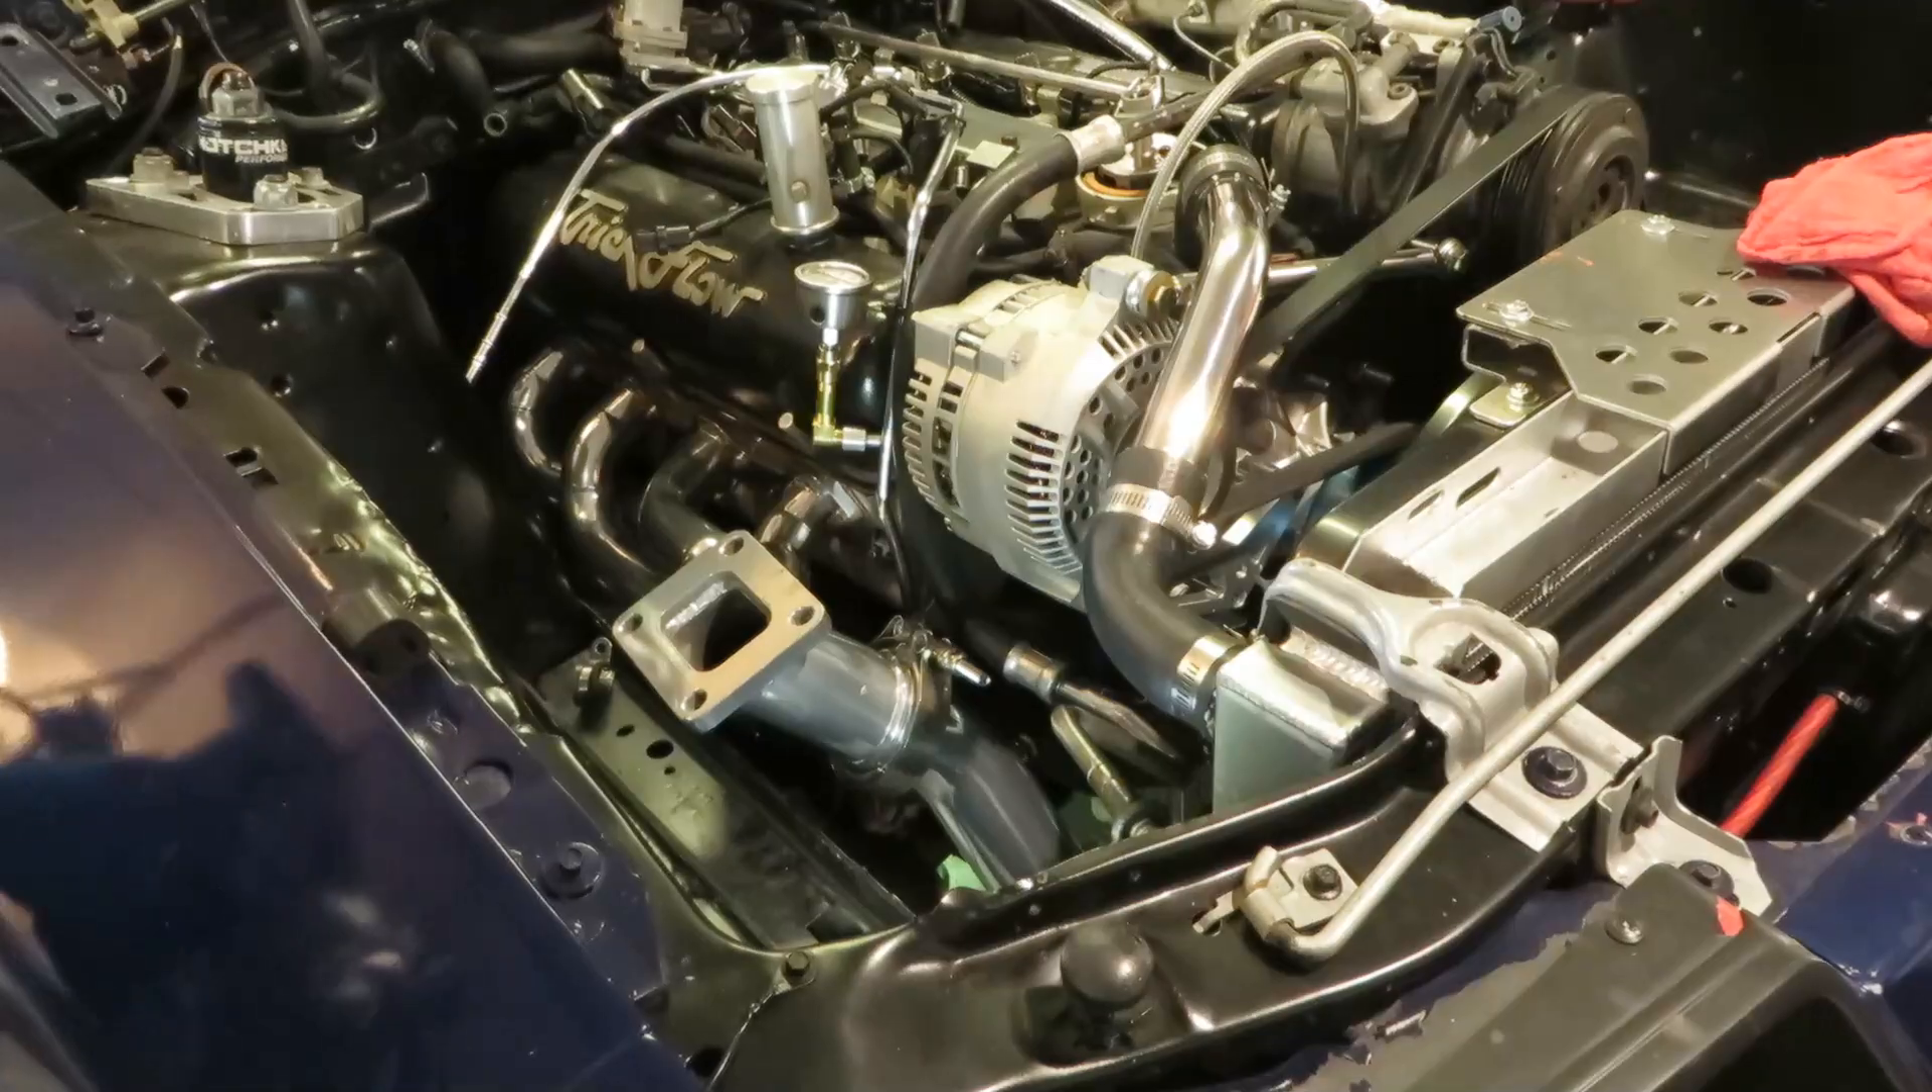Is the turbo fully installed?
No.